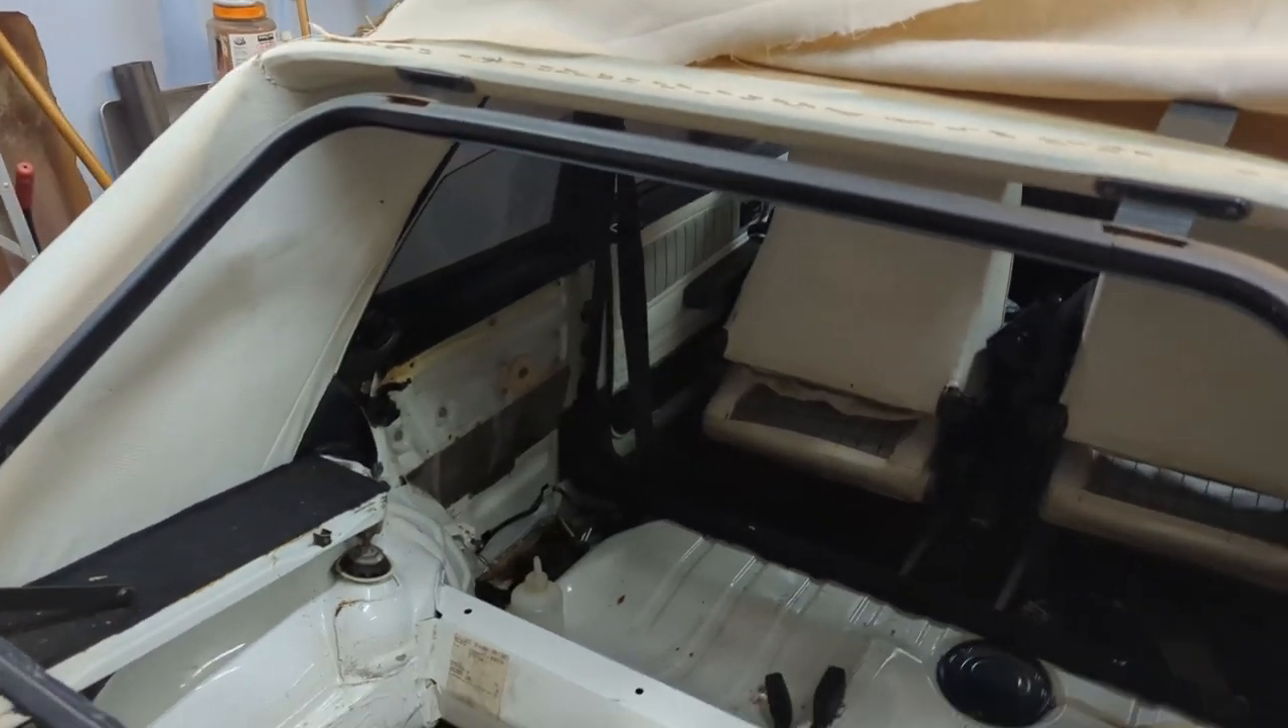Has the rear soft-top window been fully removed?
Yes.